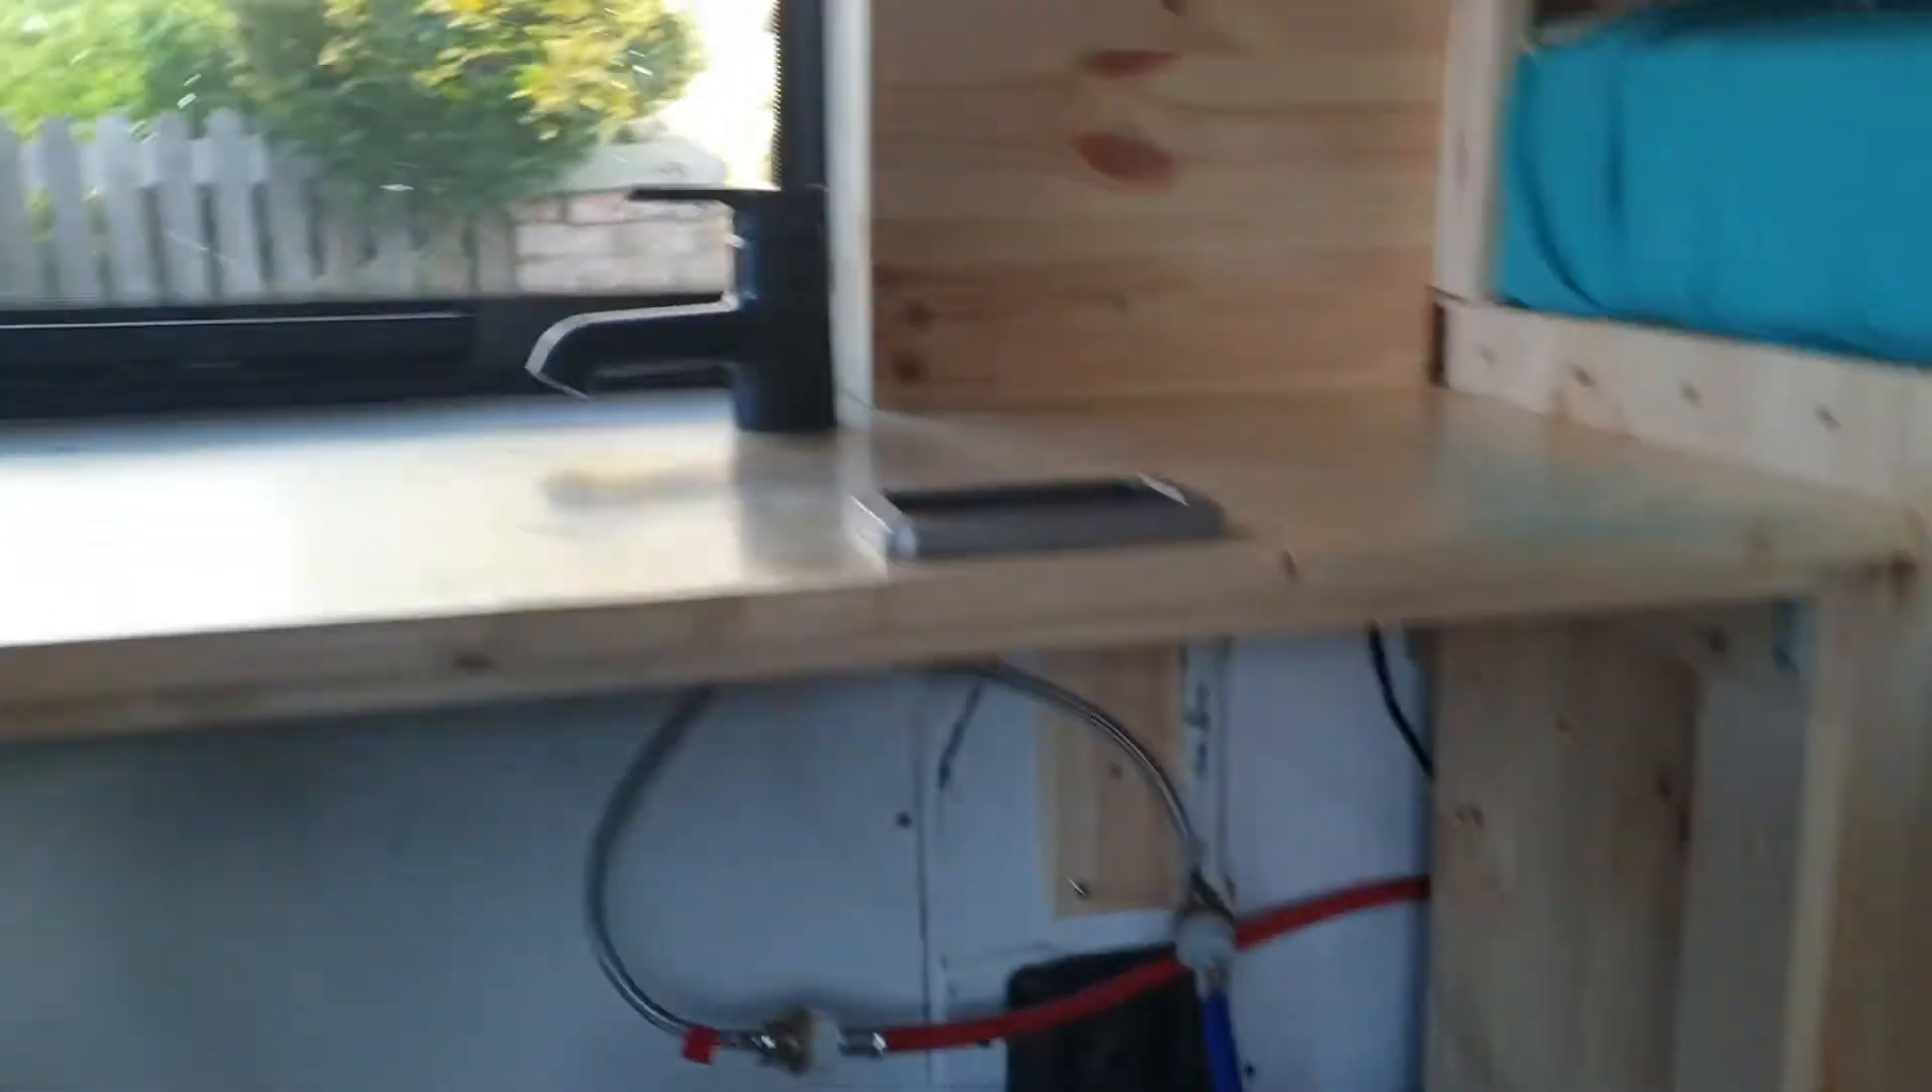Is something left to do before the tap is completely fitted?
No.